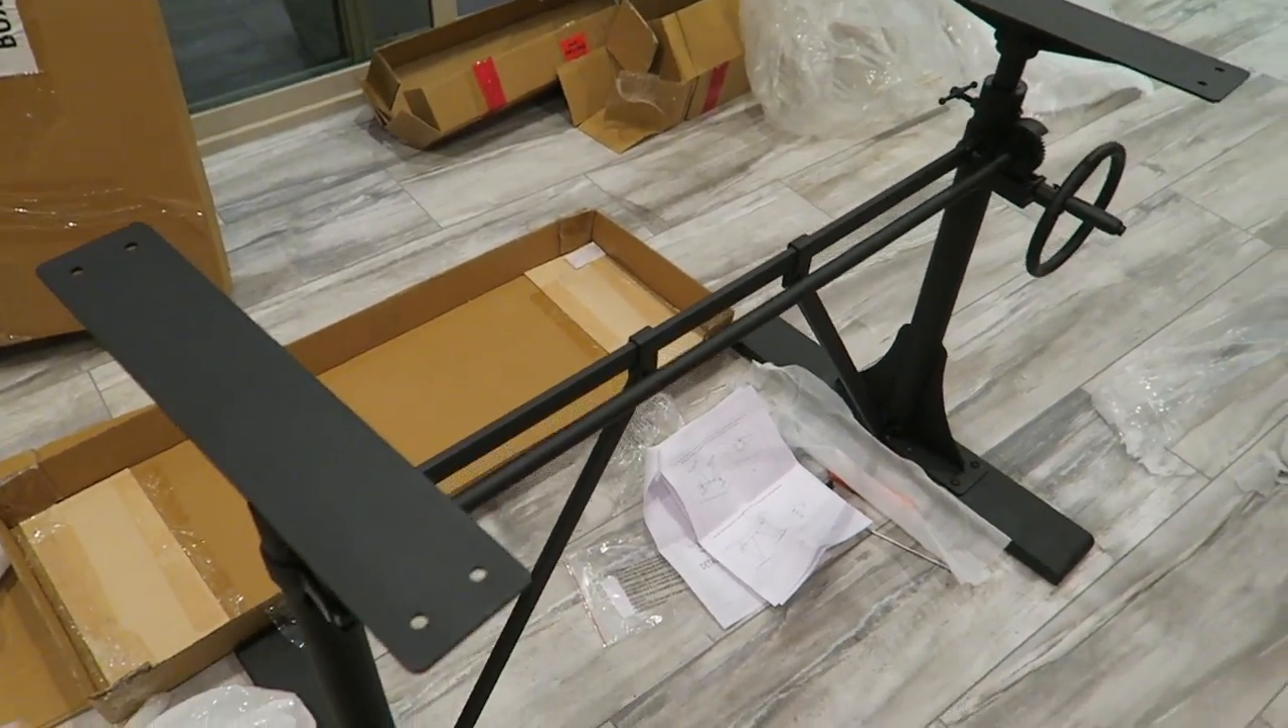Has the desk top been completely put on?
No.